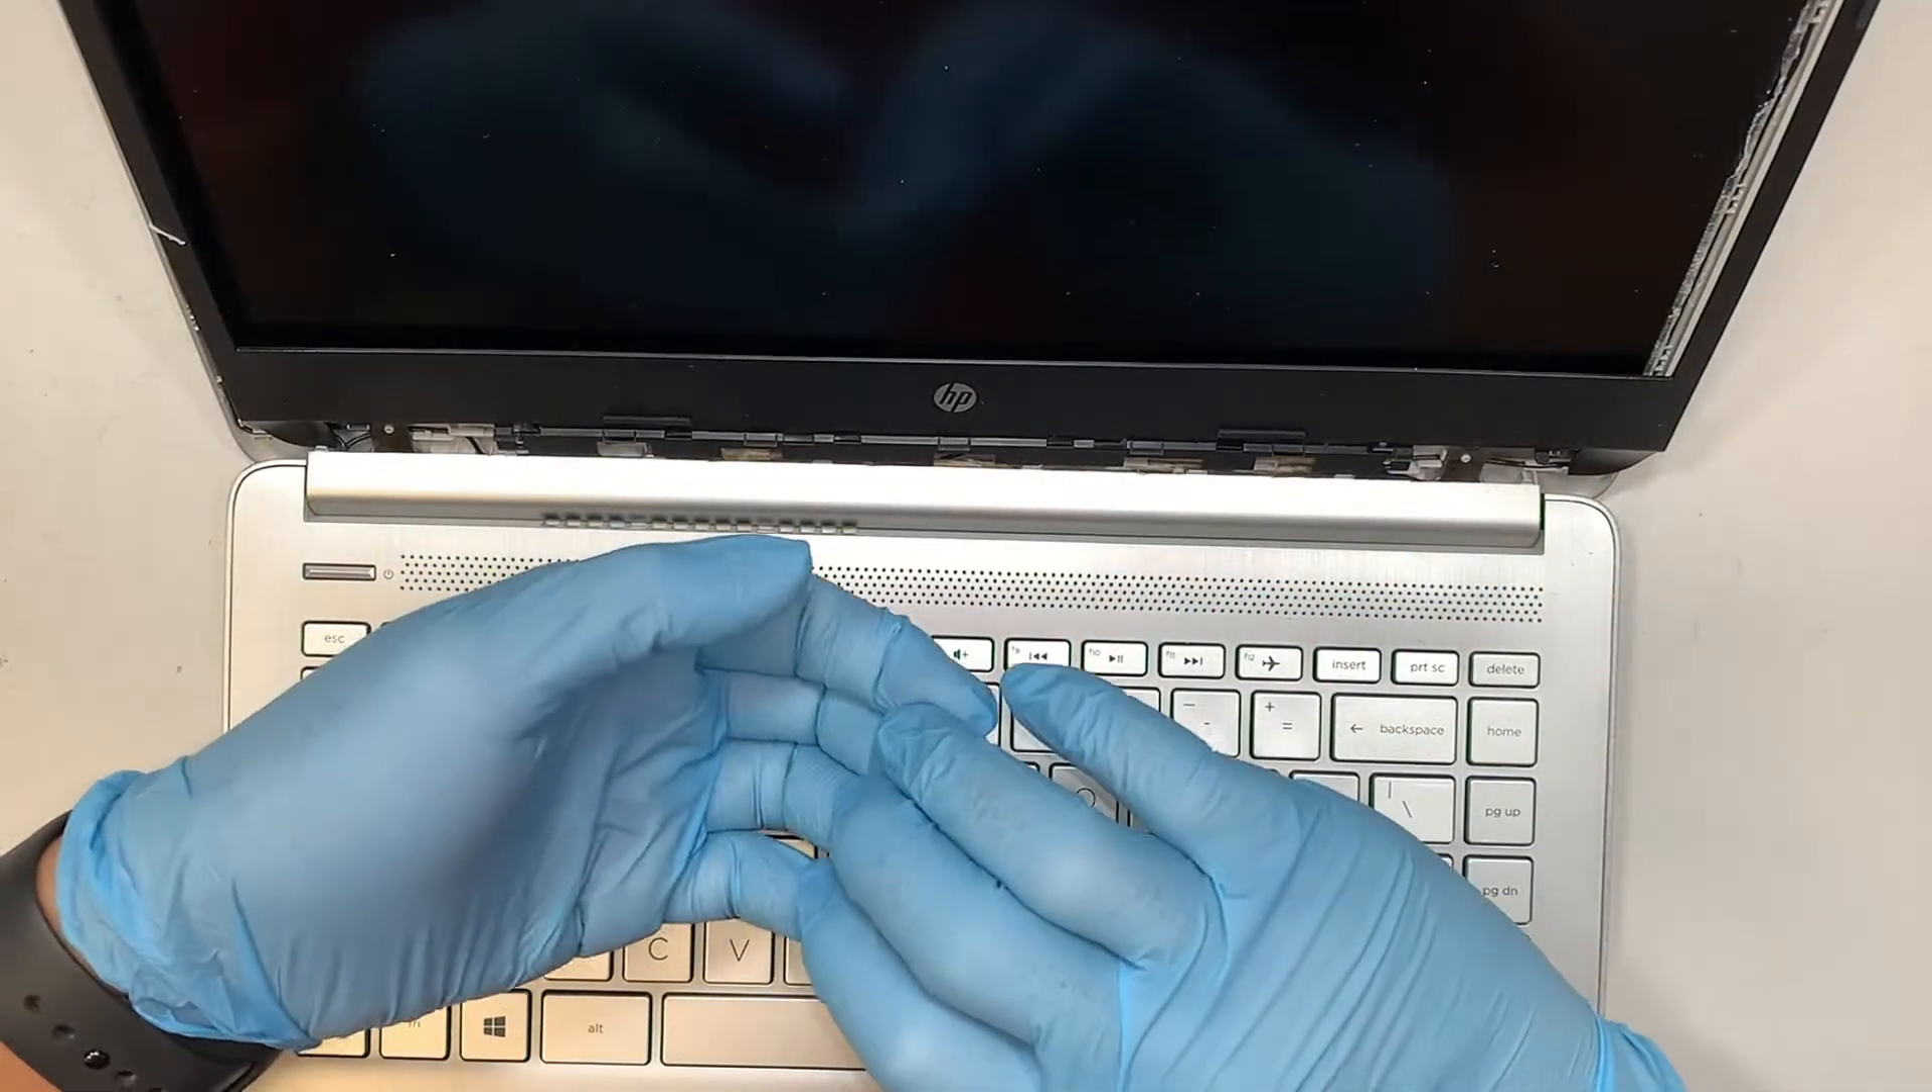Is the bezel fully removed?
No.